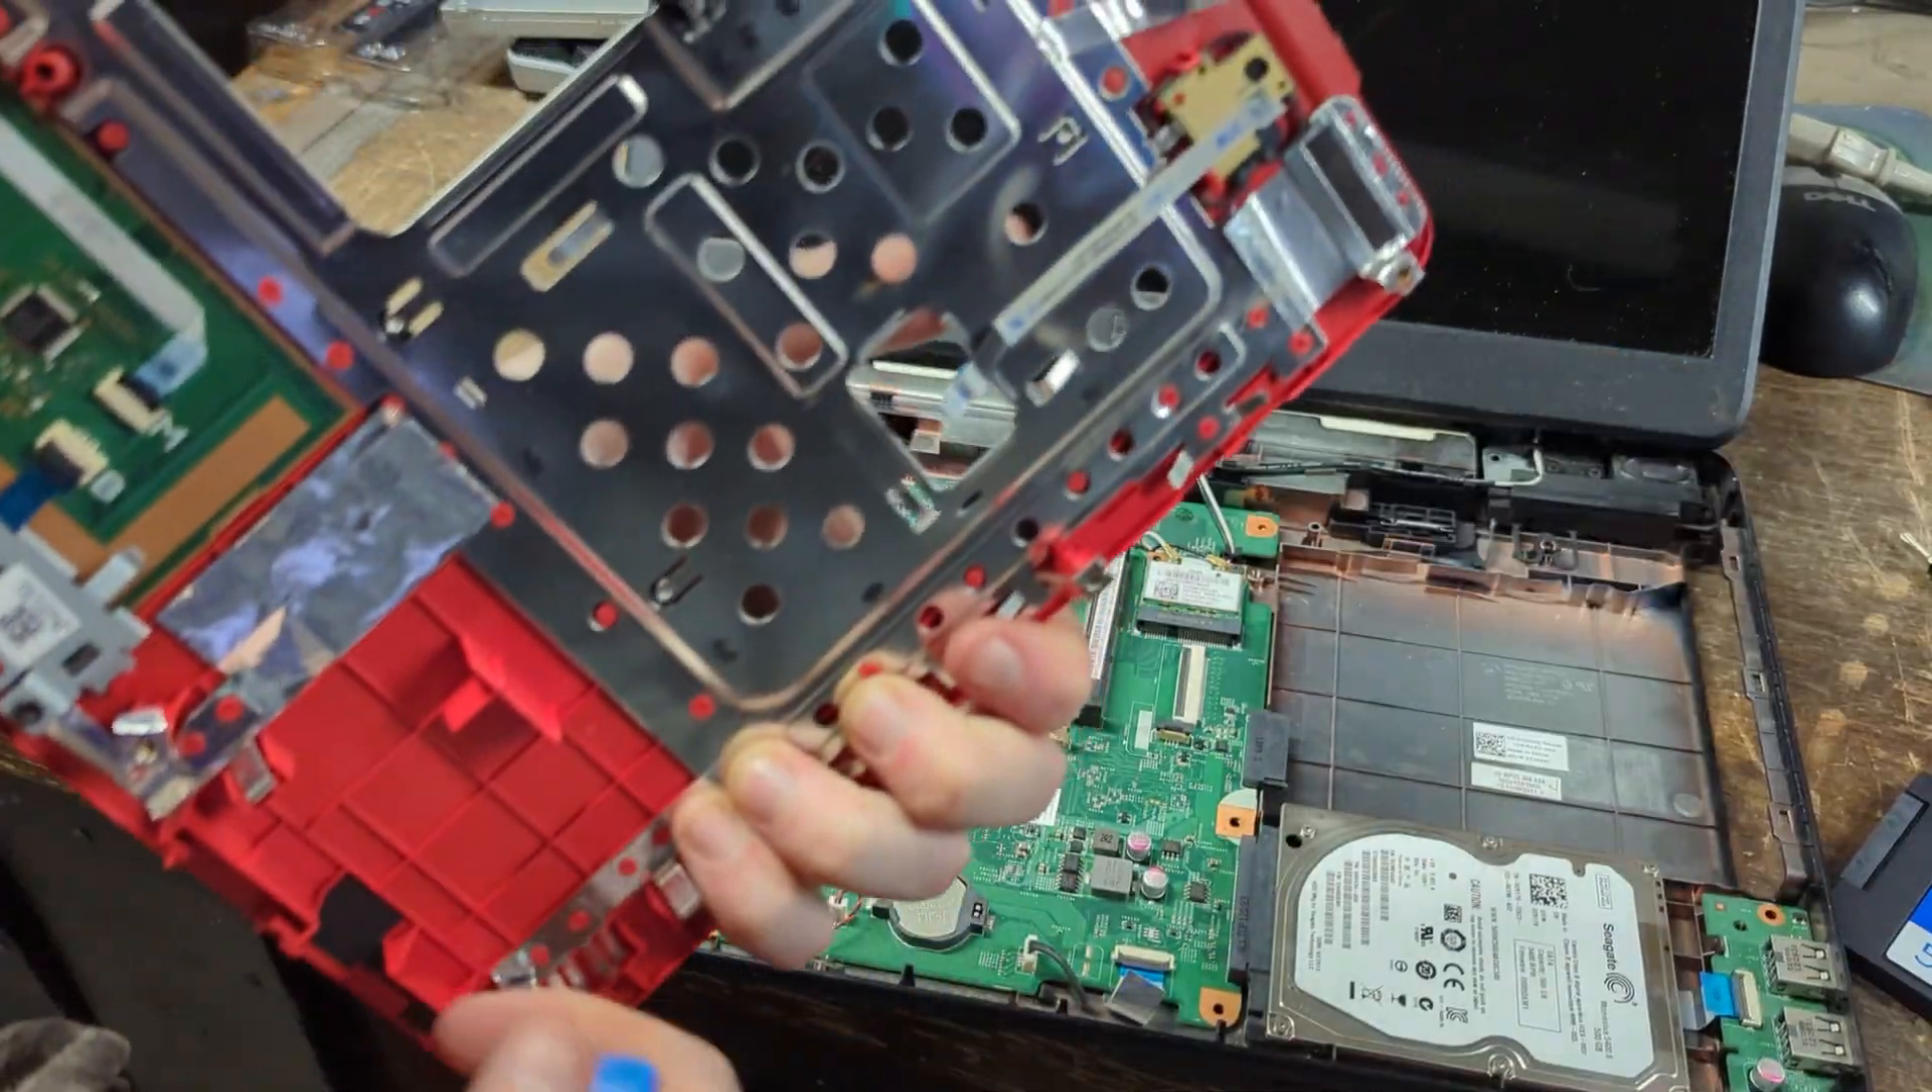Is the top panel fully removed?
Yes.